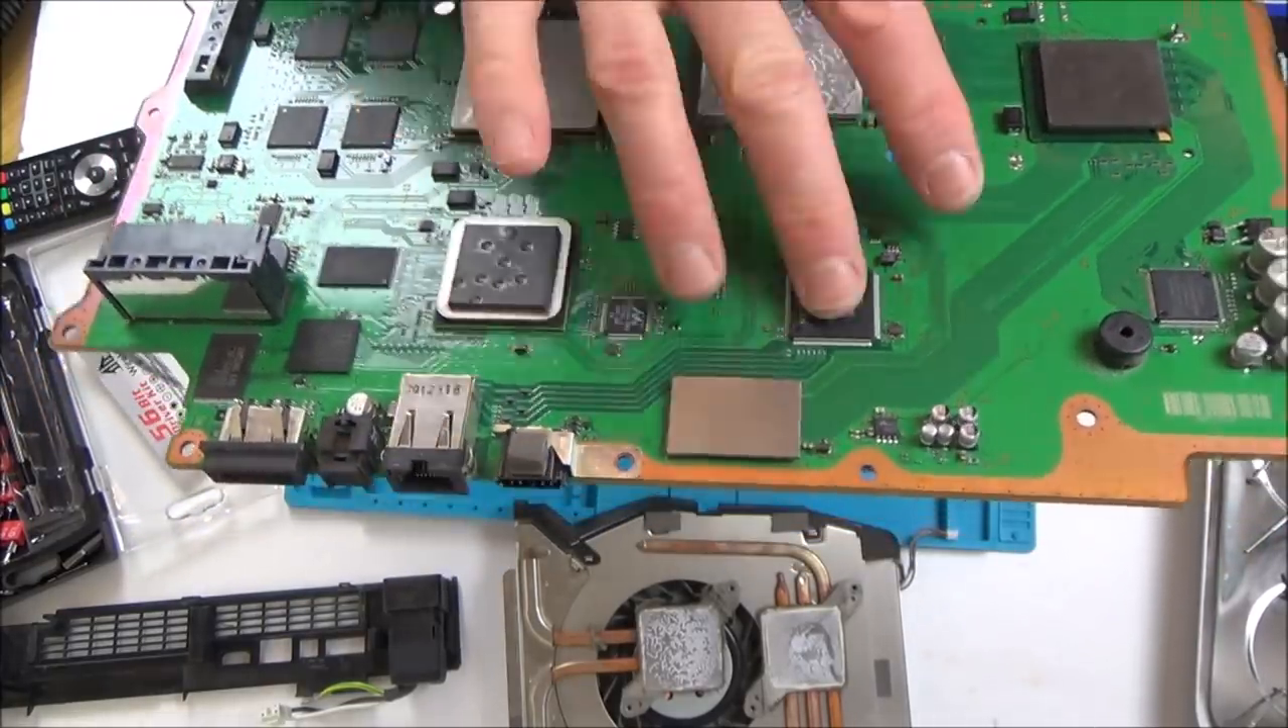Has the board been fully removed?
Yes.